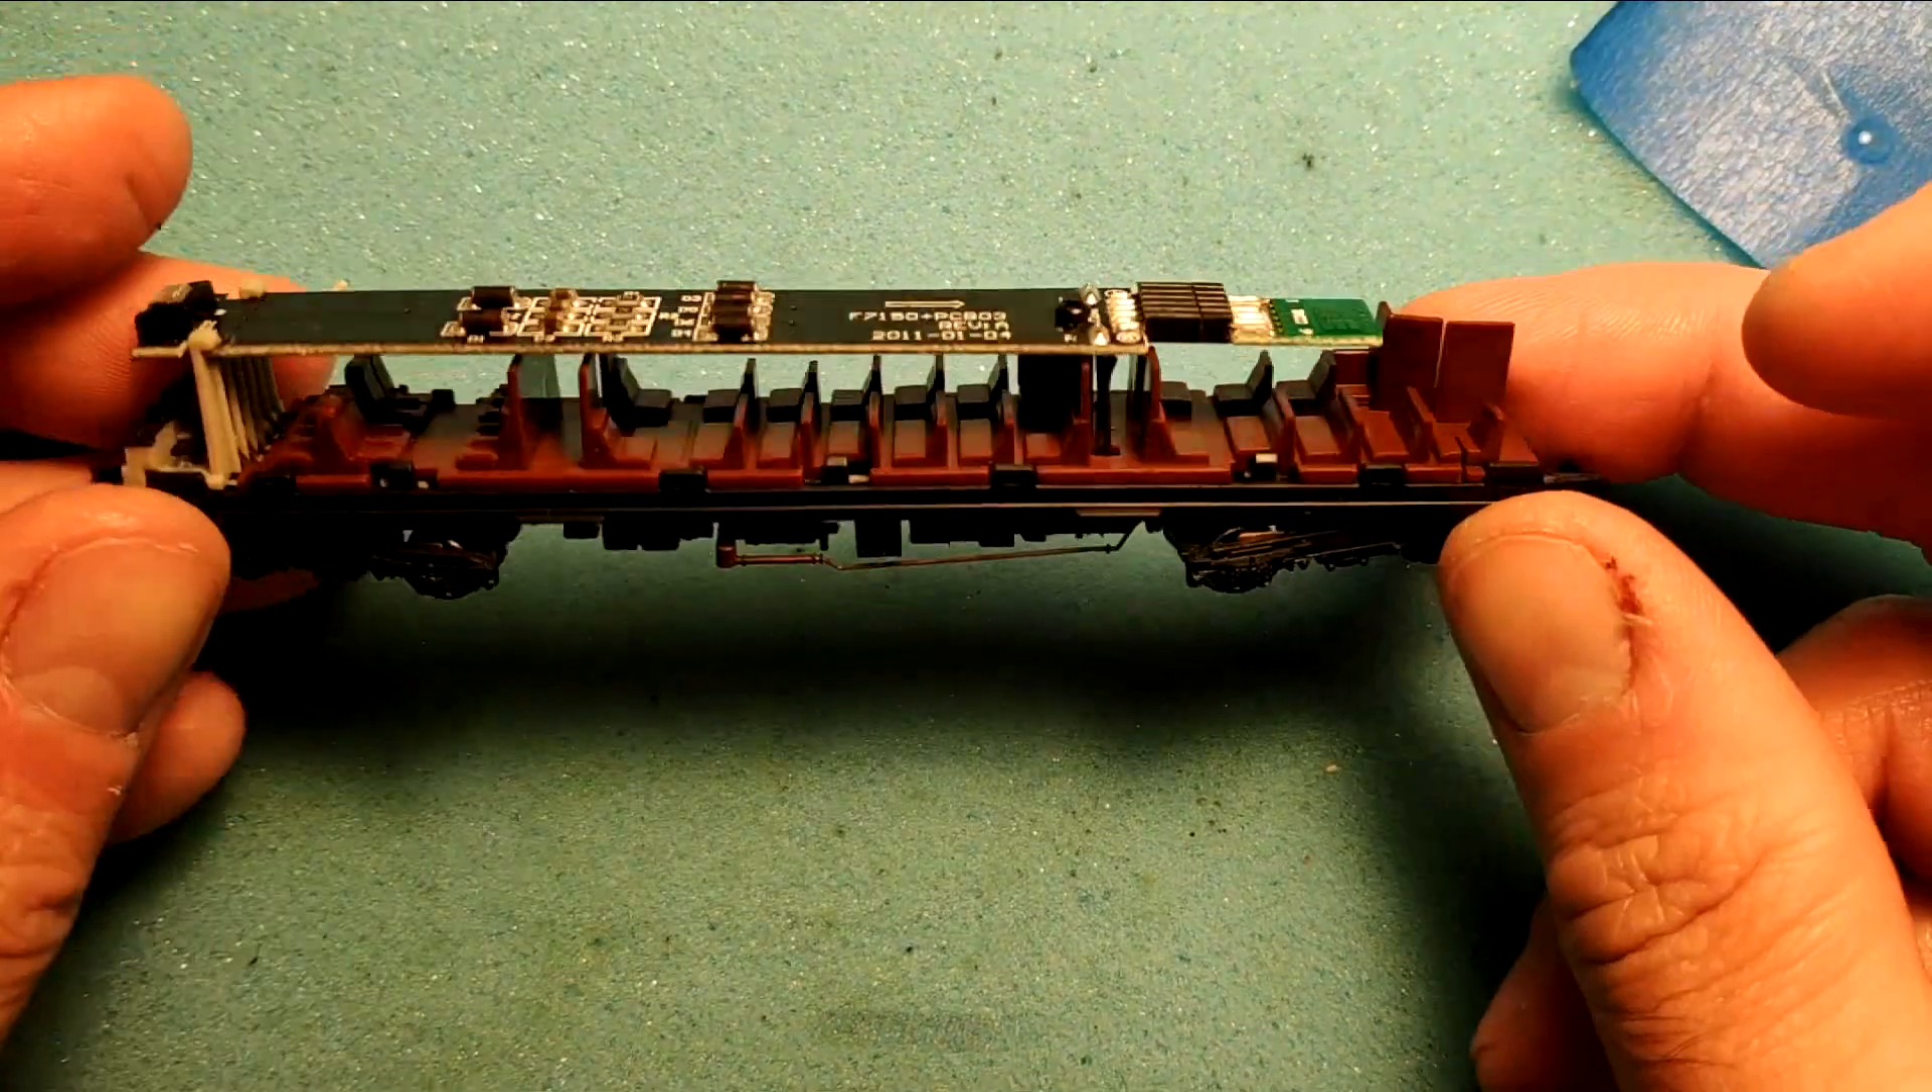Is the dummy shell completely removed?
Yes.